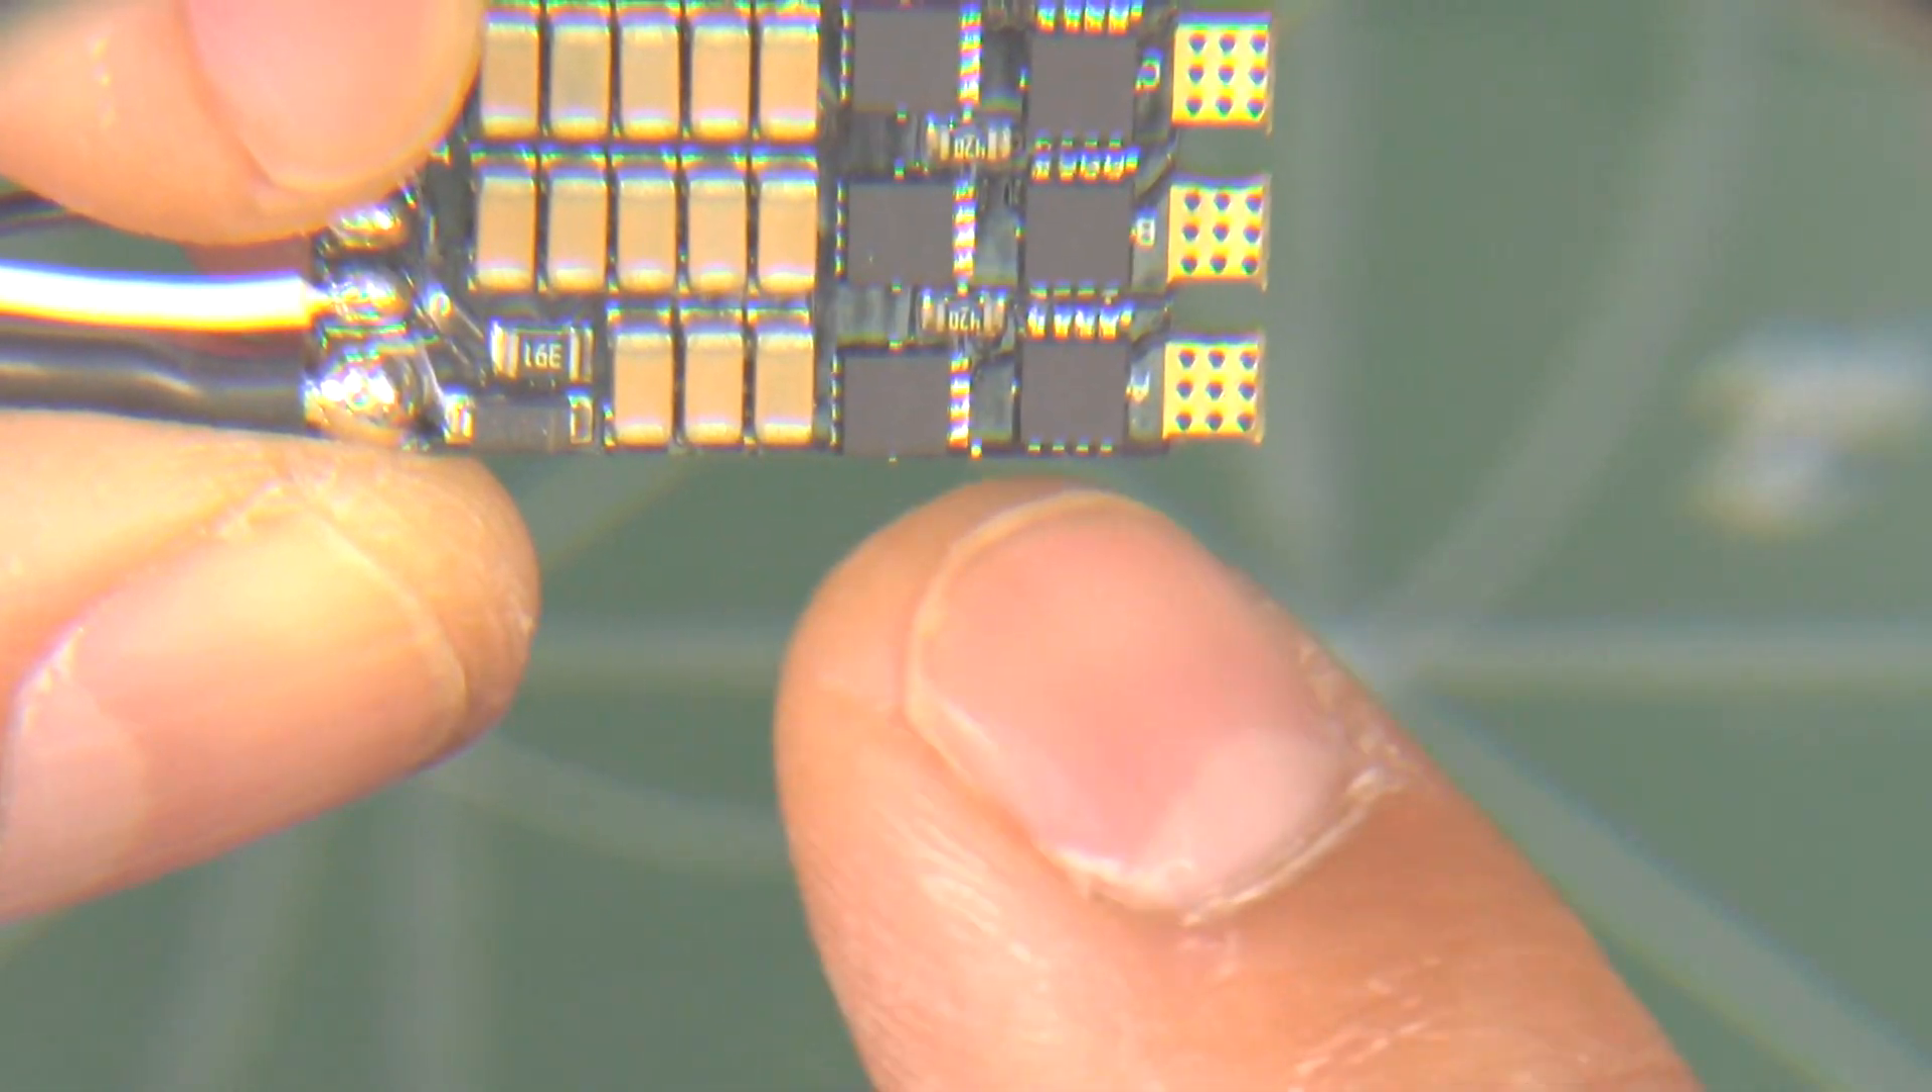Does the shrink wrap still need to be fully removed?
No.